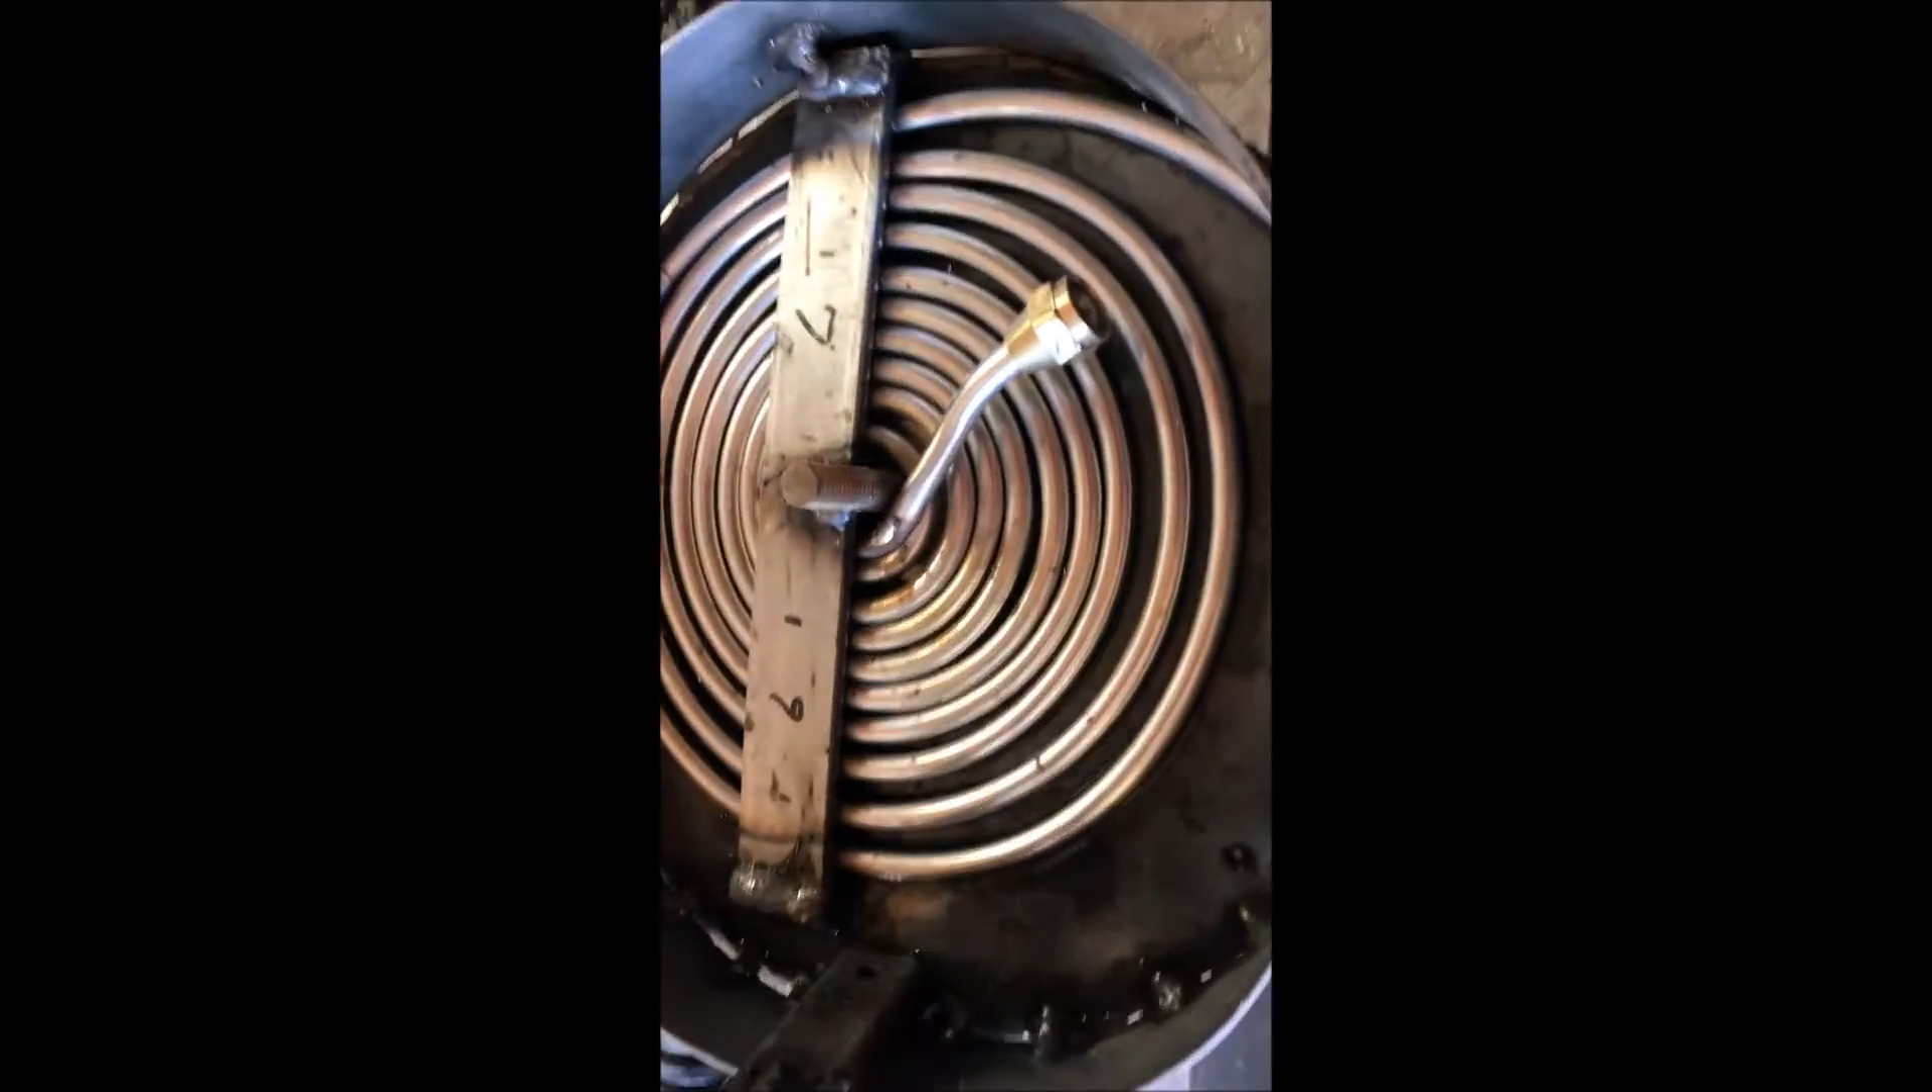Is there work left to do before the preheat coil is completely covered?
Yes.